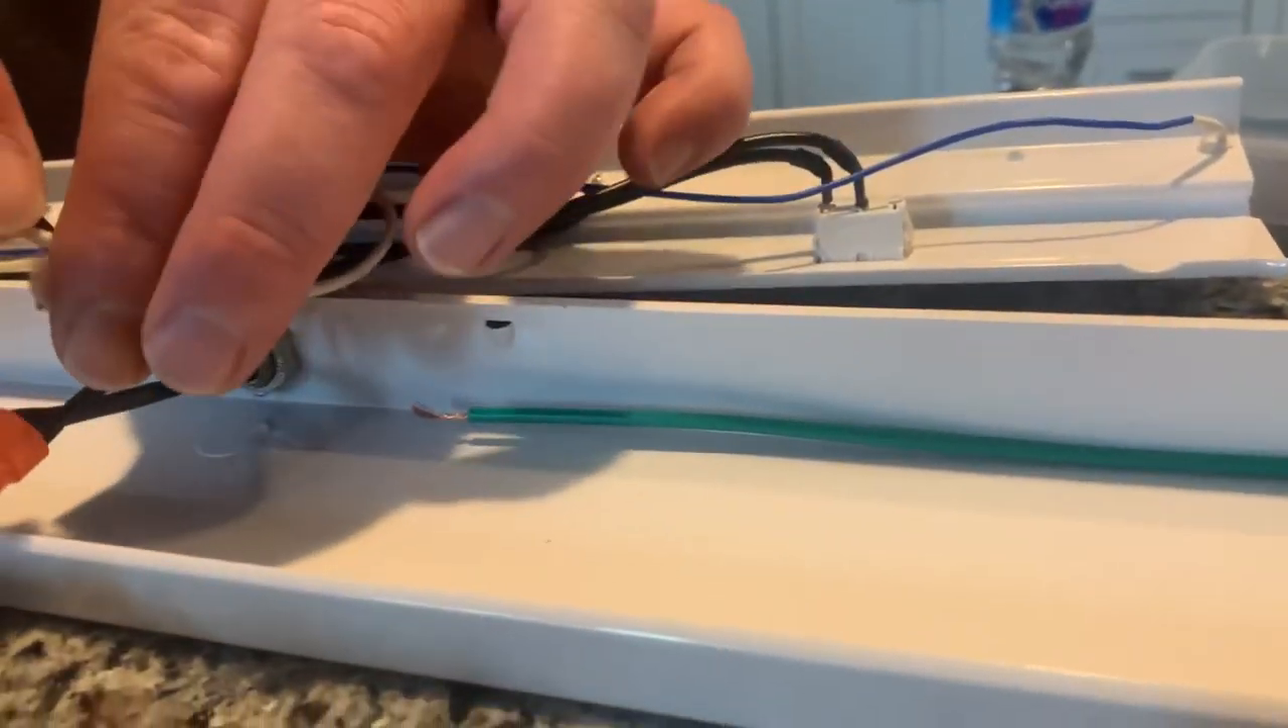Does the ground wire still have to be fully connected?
Yes.